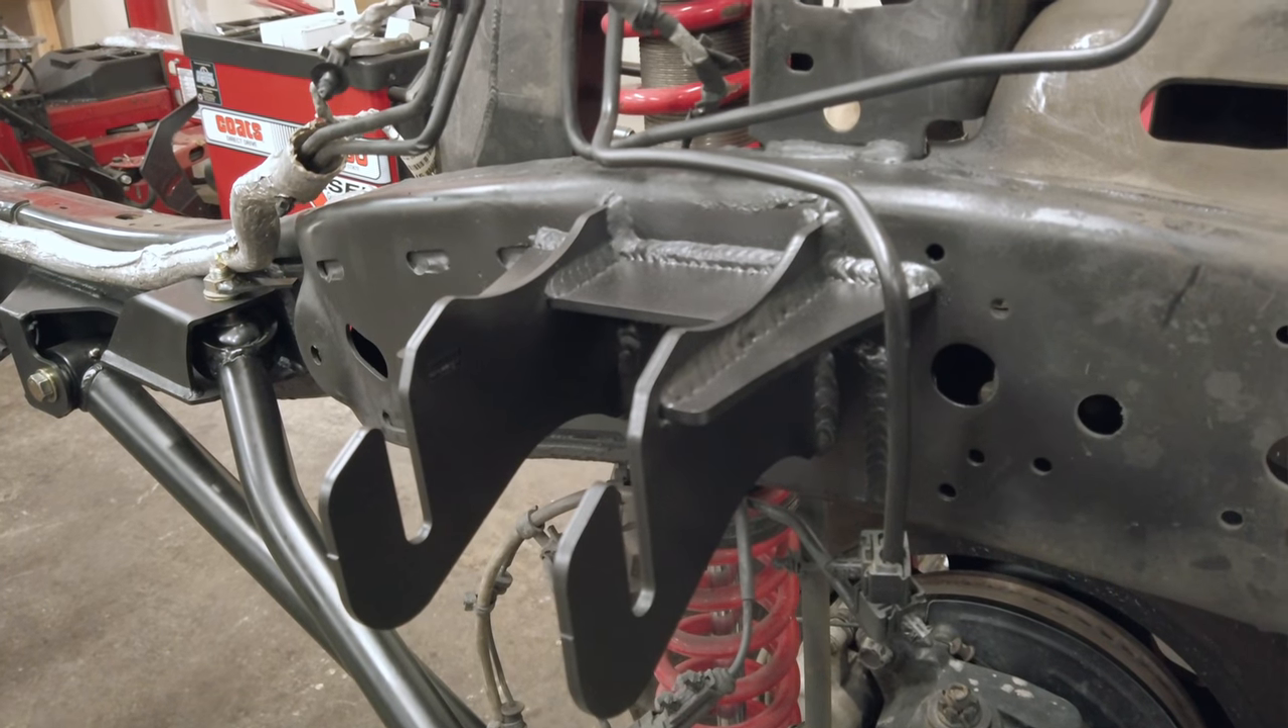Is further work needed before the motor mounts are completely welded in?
No.